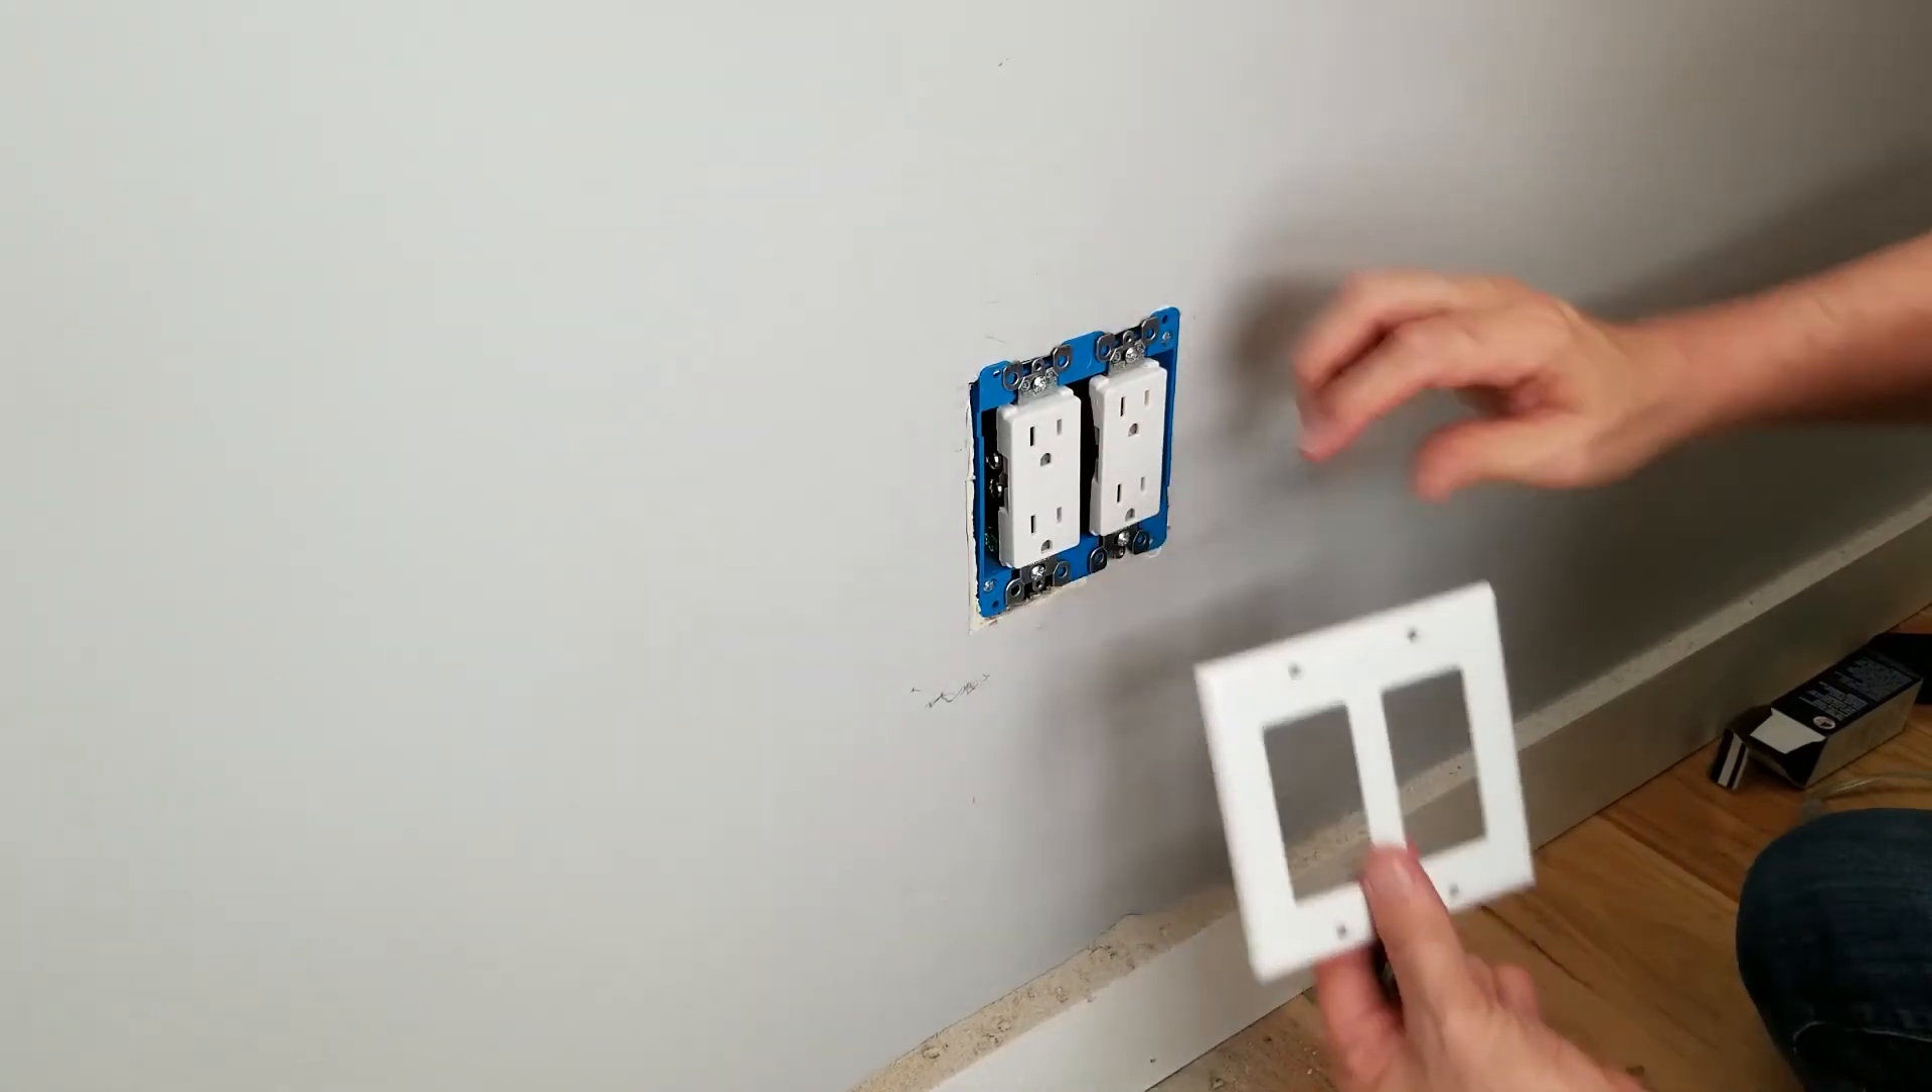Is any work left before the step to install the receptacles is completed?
No.